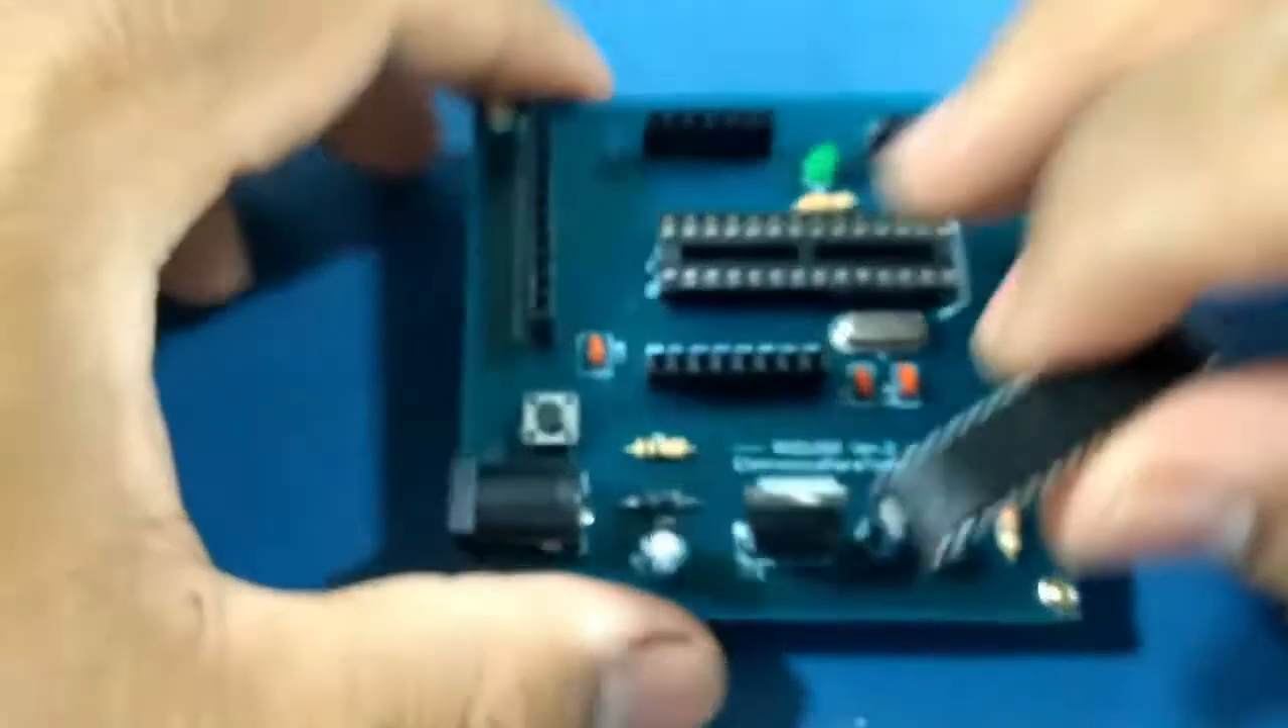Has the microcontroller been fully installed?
No.